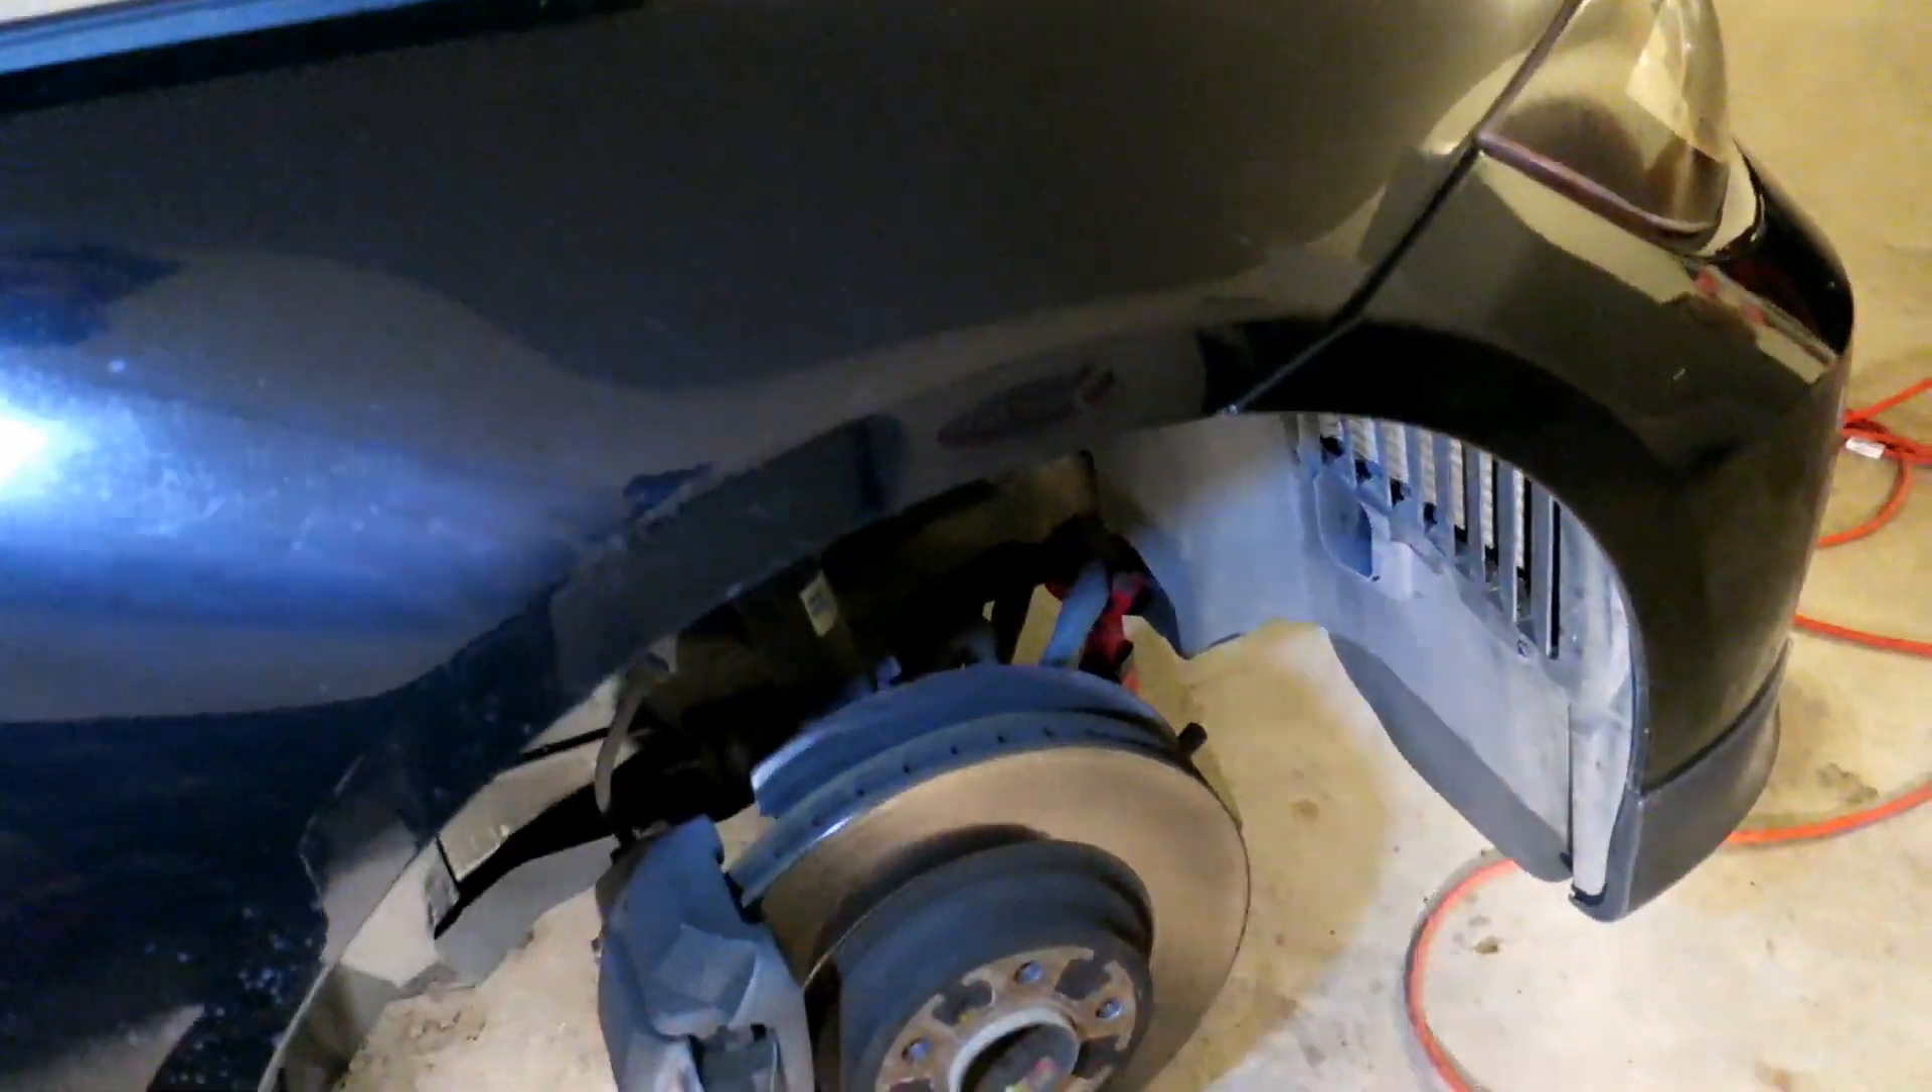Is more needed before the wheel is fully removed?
No.